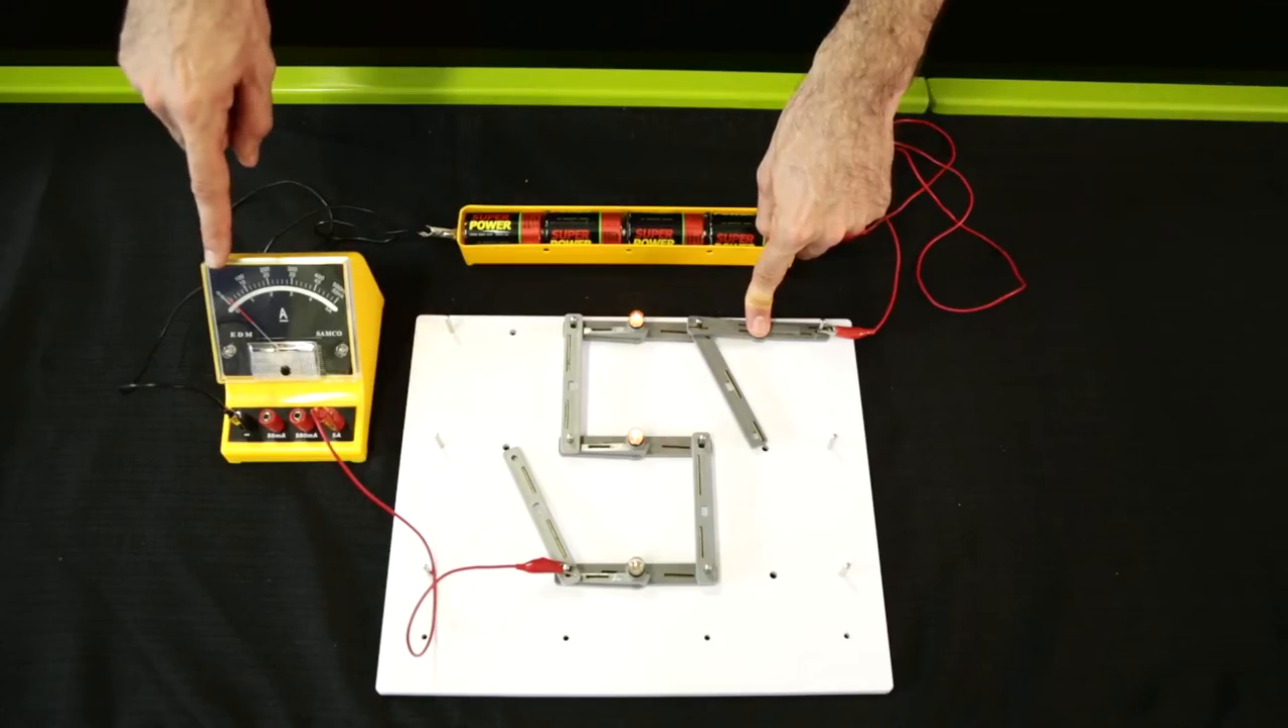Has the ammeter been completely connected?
Yes.